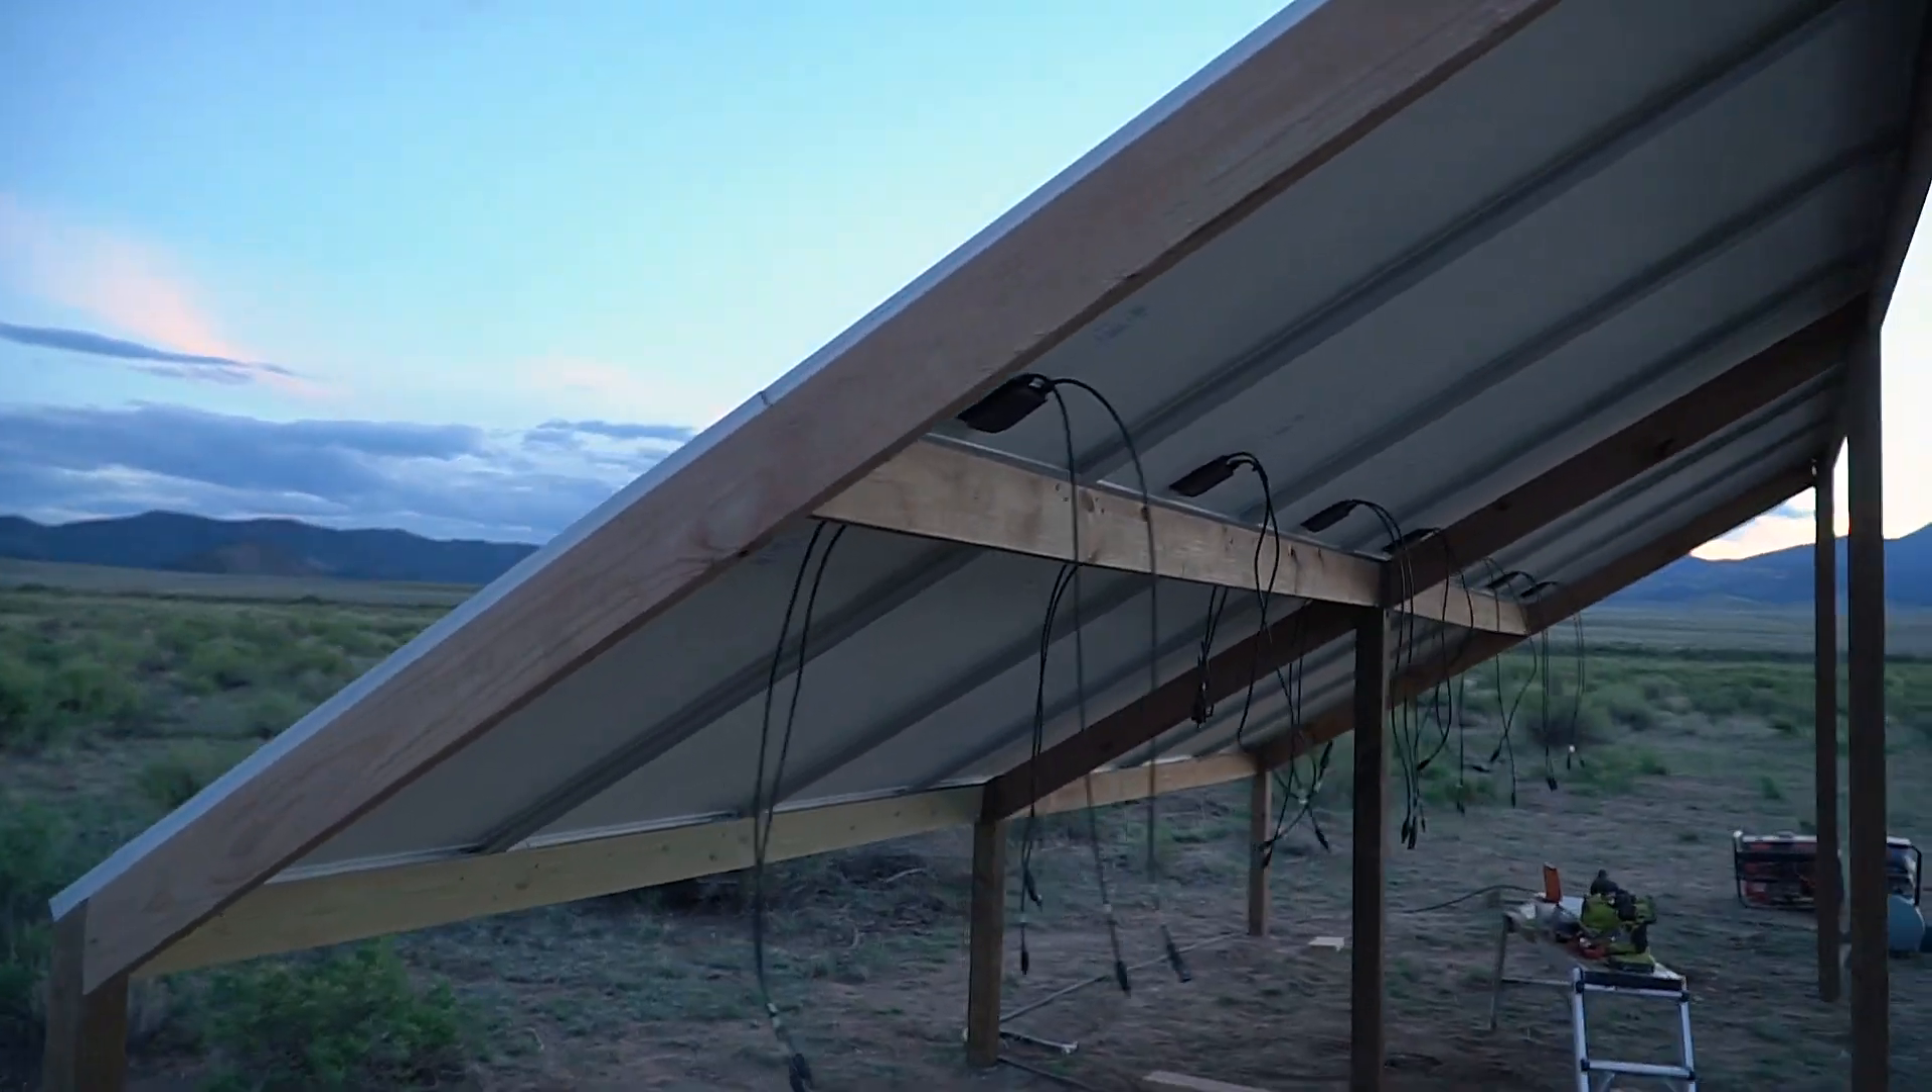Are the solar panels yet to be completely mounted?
No.